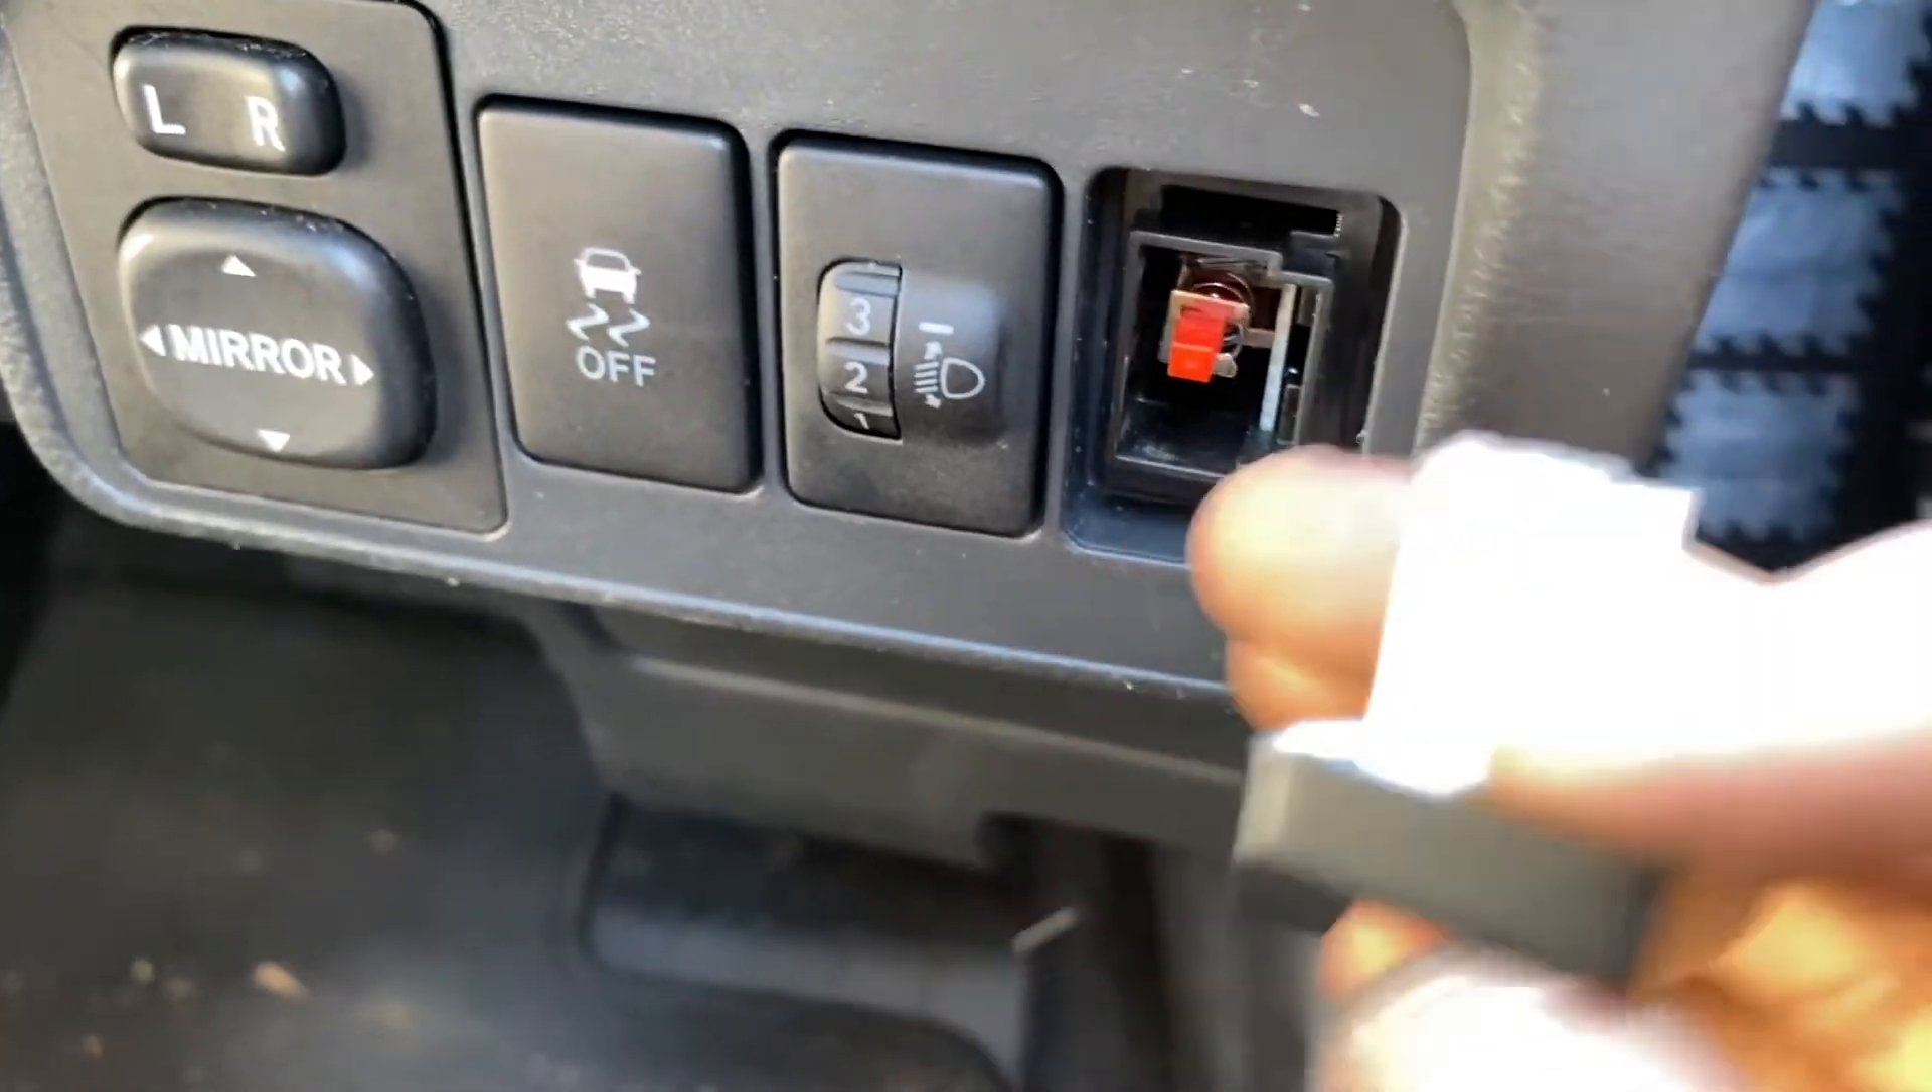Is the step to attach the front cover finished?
No.